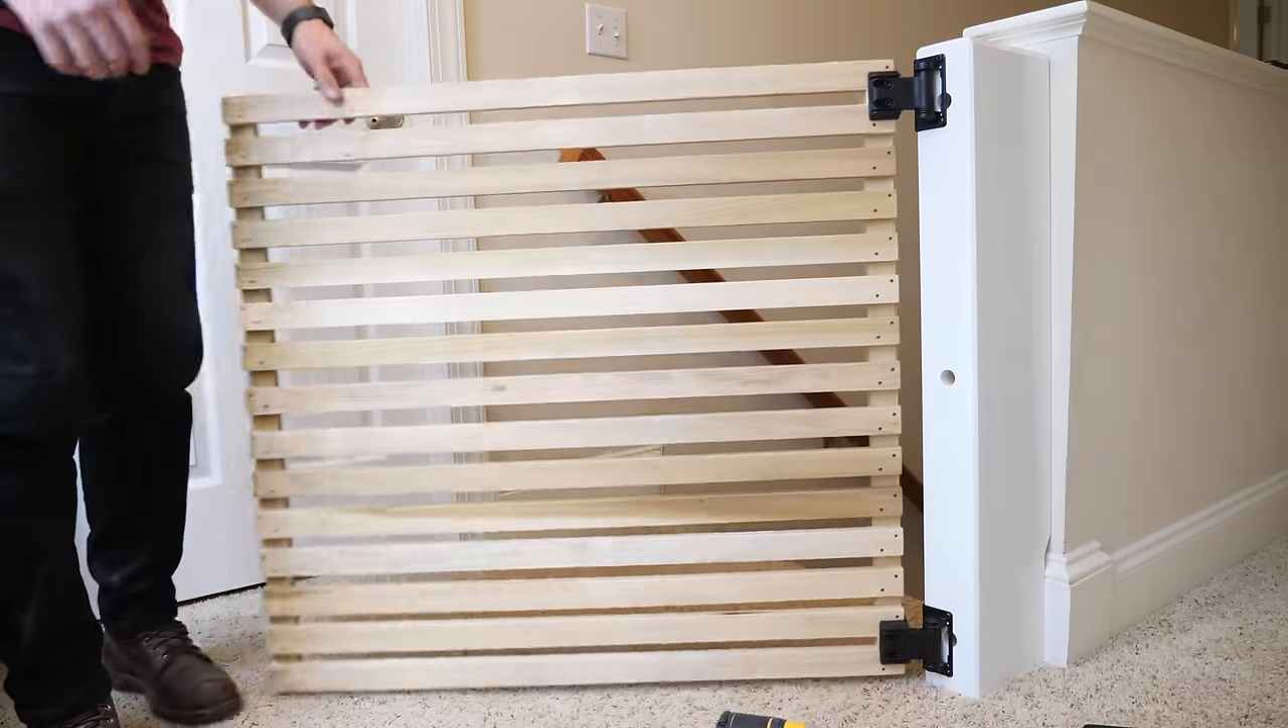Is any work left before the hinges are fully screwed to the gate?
No.